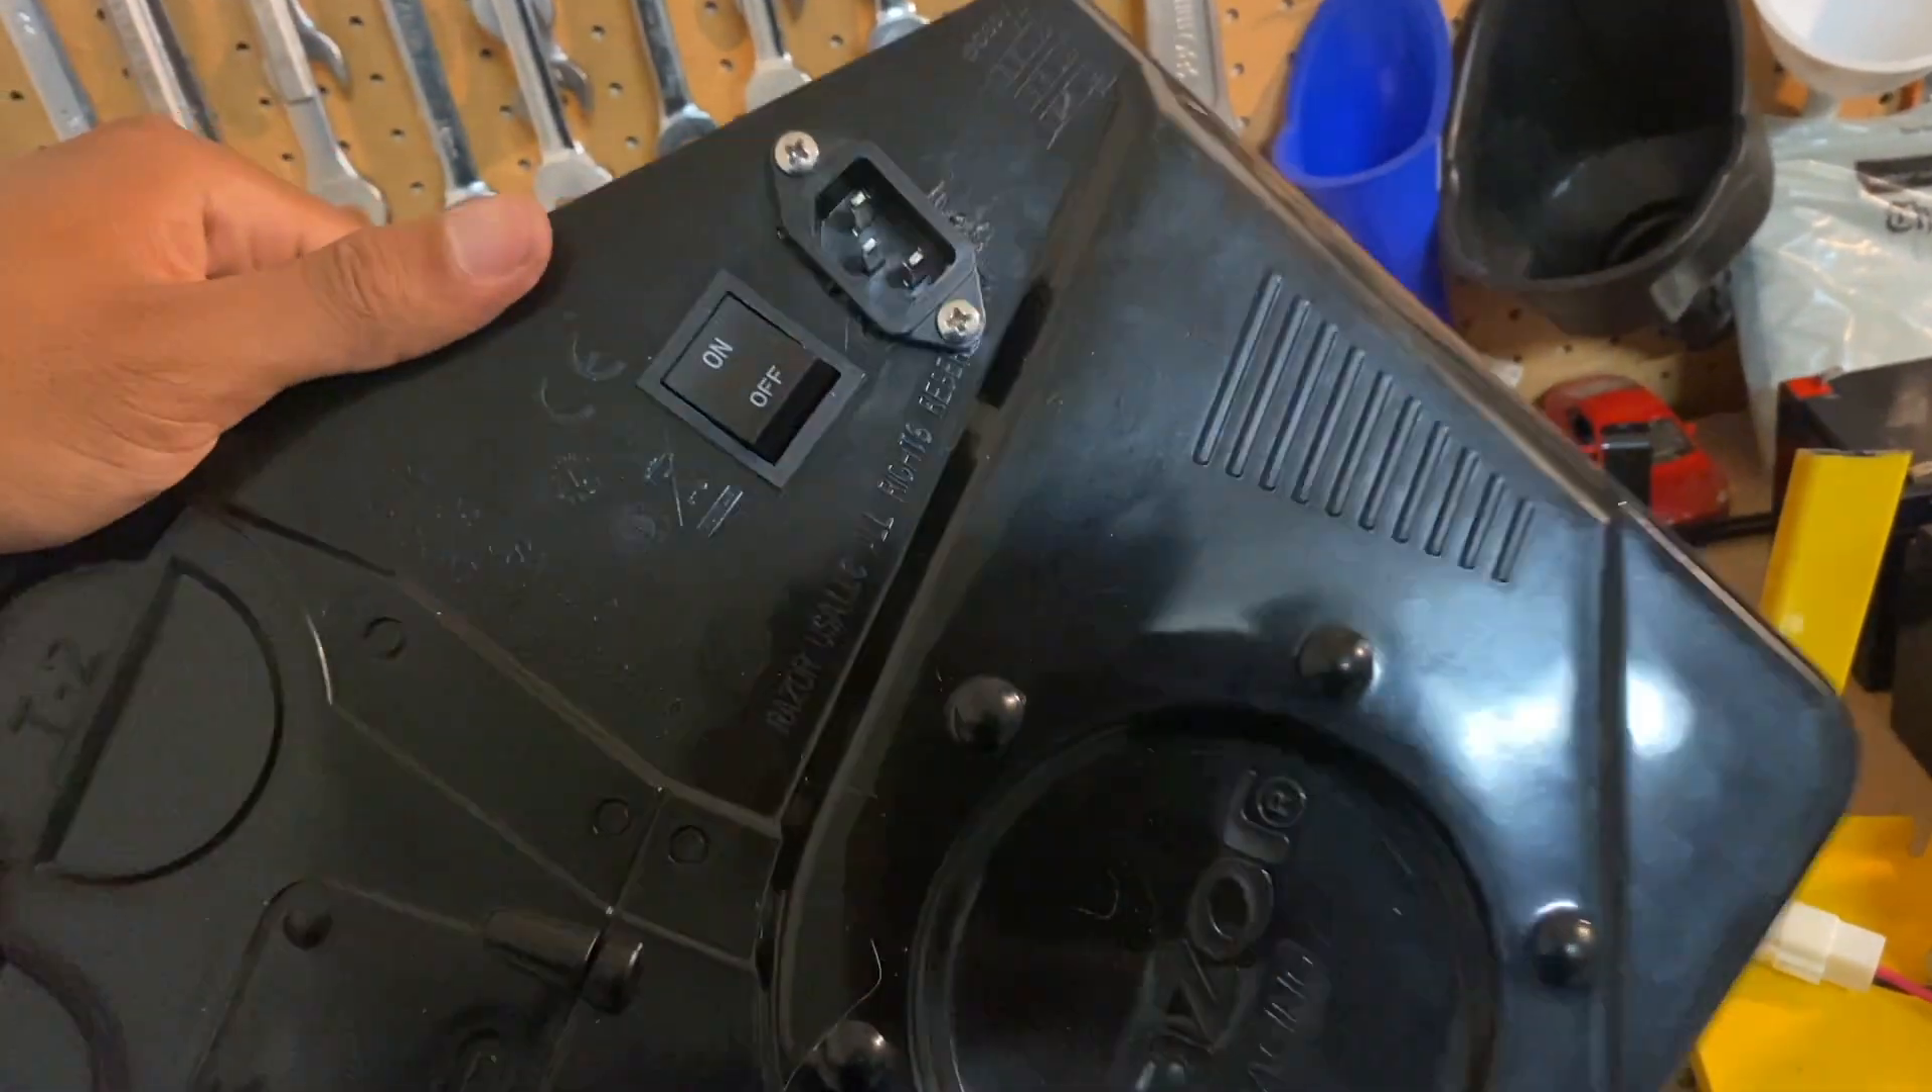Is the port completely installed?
Yes.